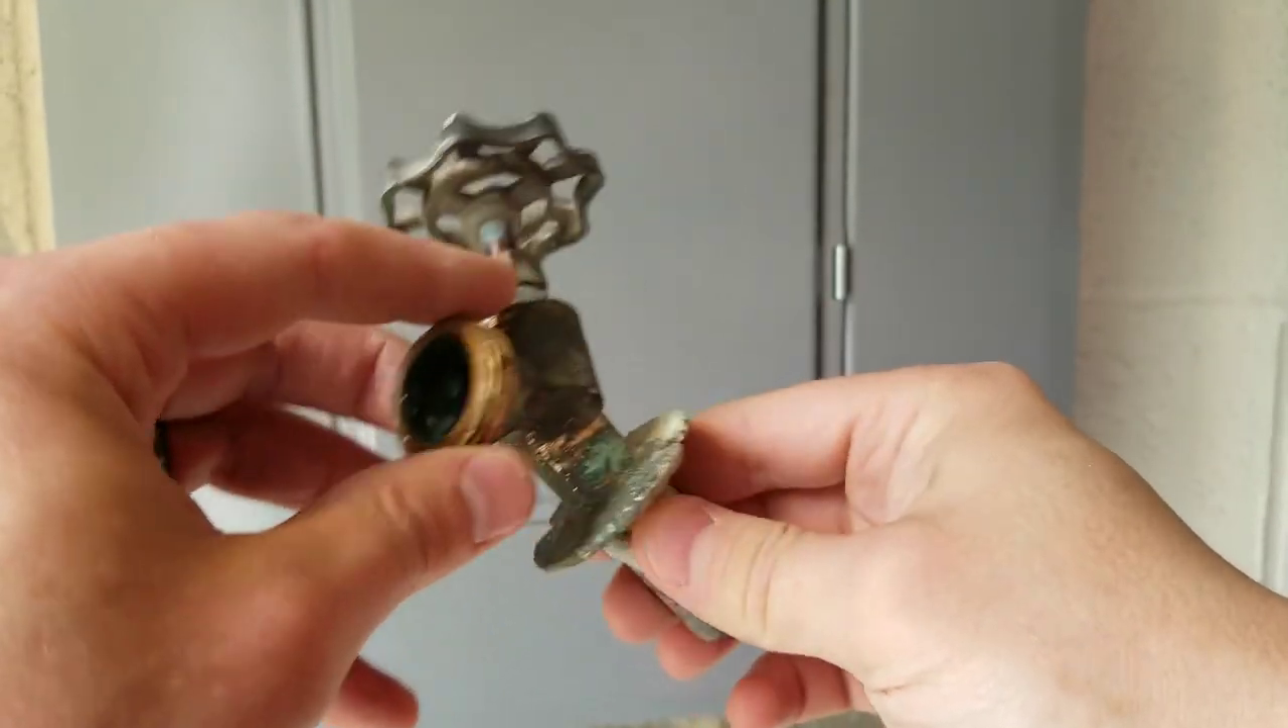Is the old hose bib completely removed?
Yes.